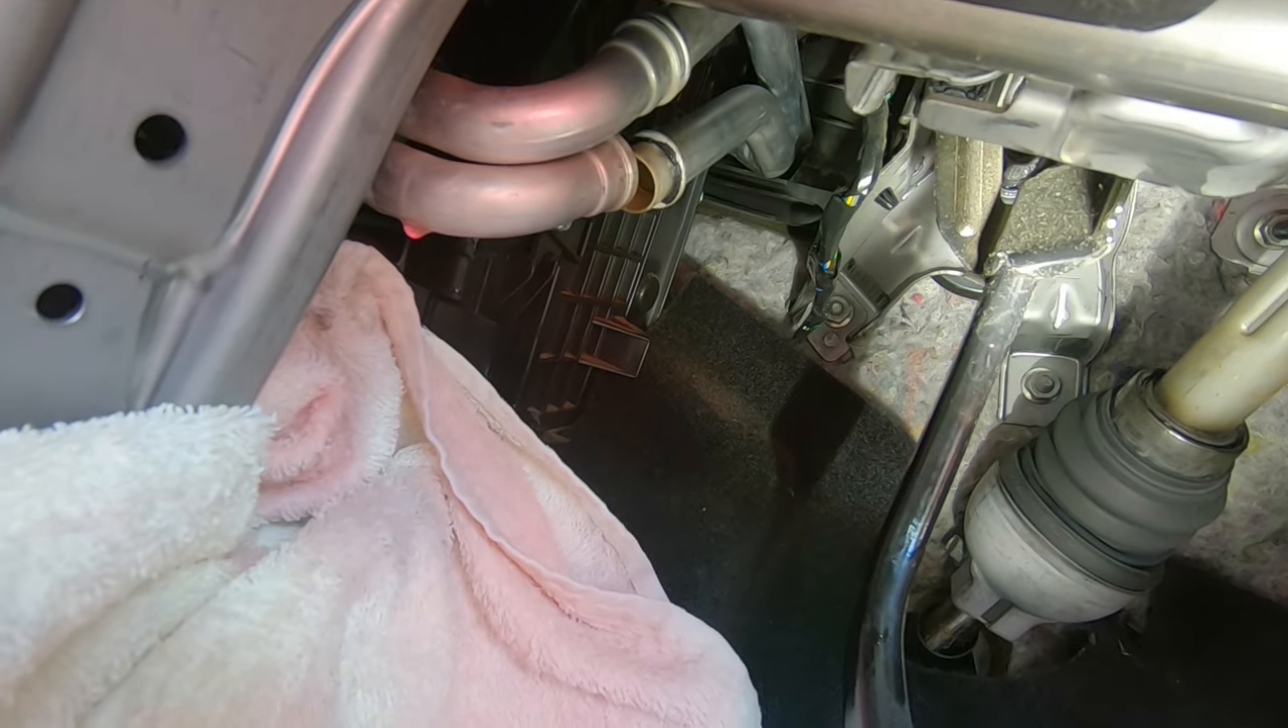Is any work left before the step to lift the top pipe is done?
Yes.